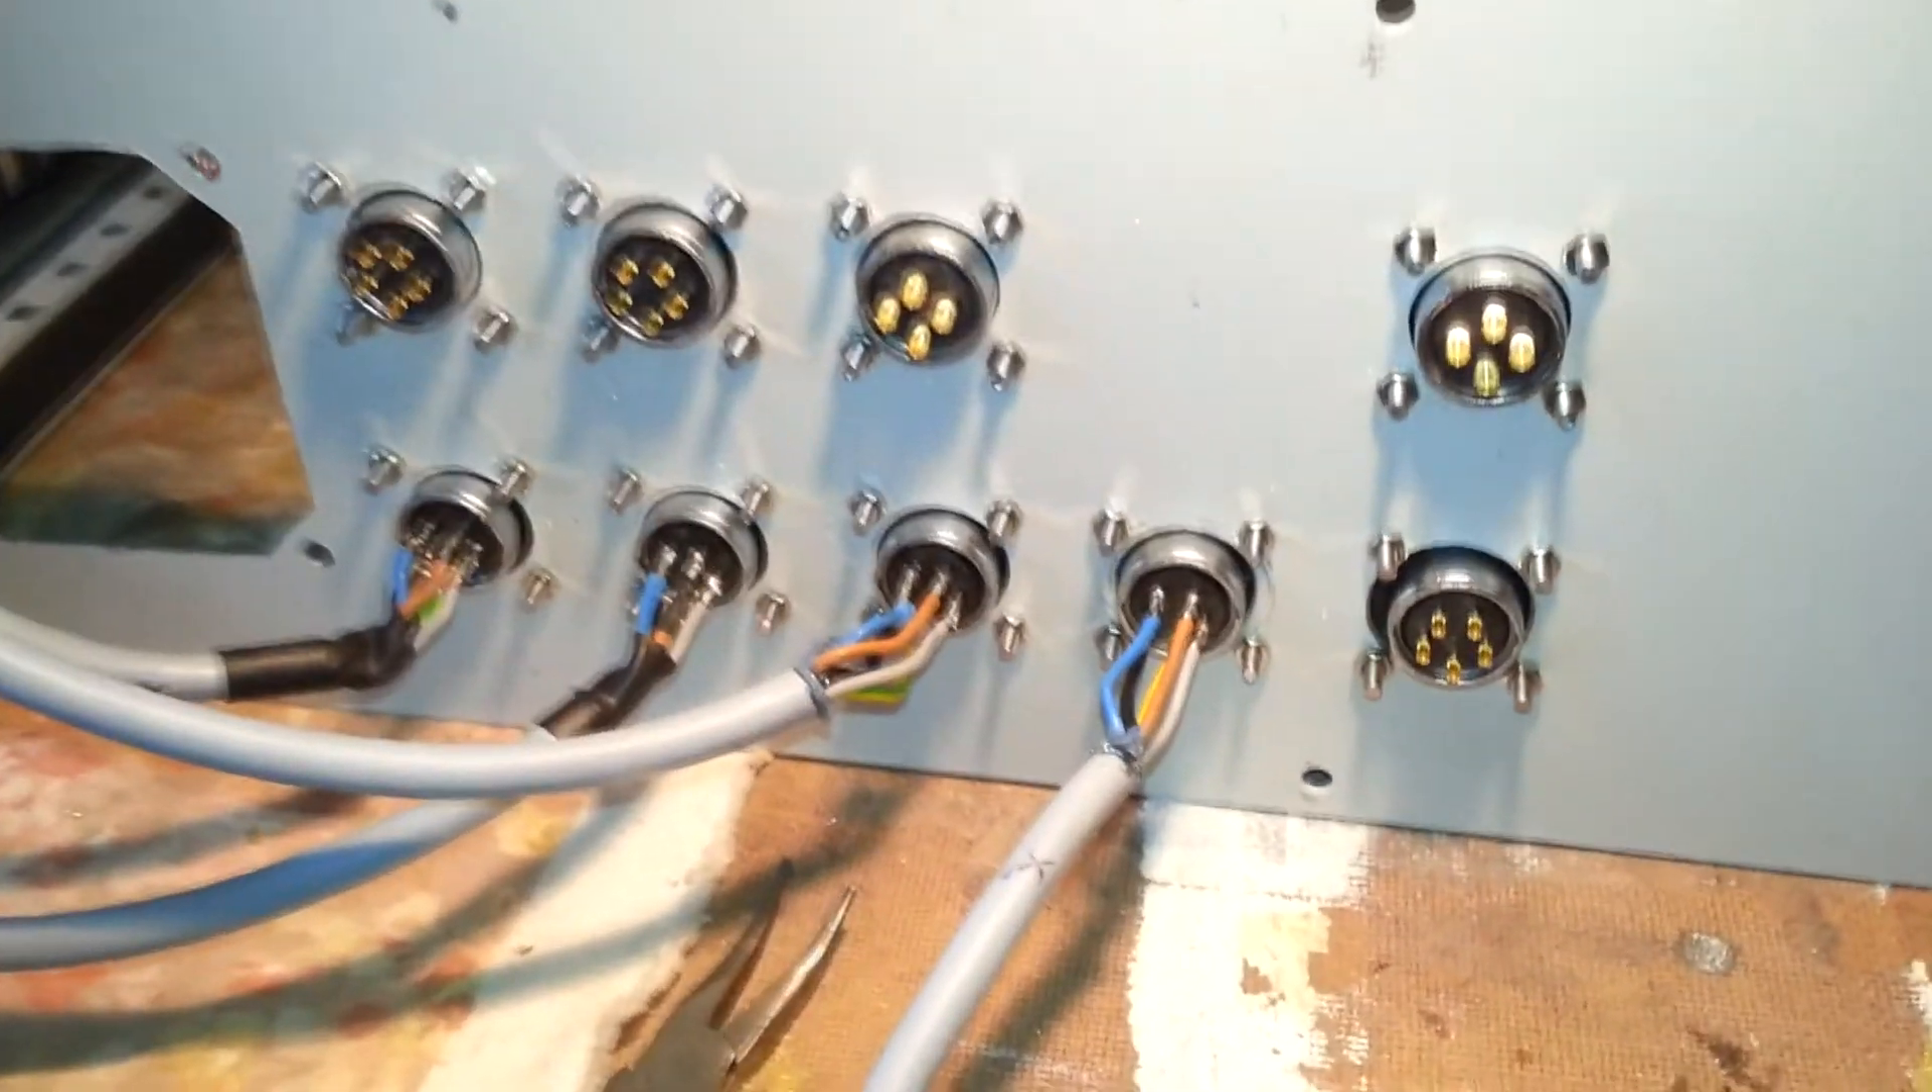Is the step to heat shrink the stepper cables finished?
No.